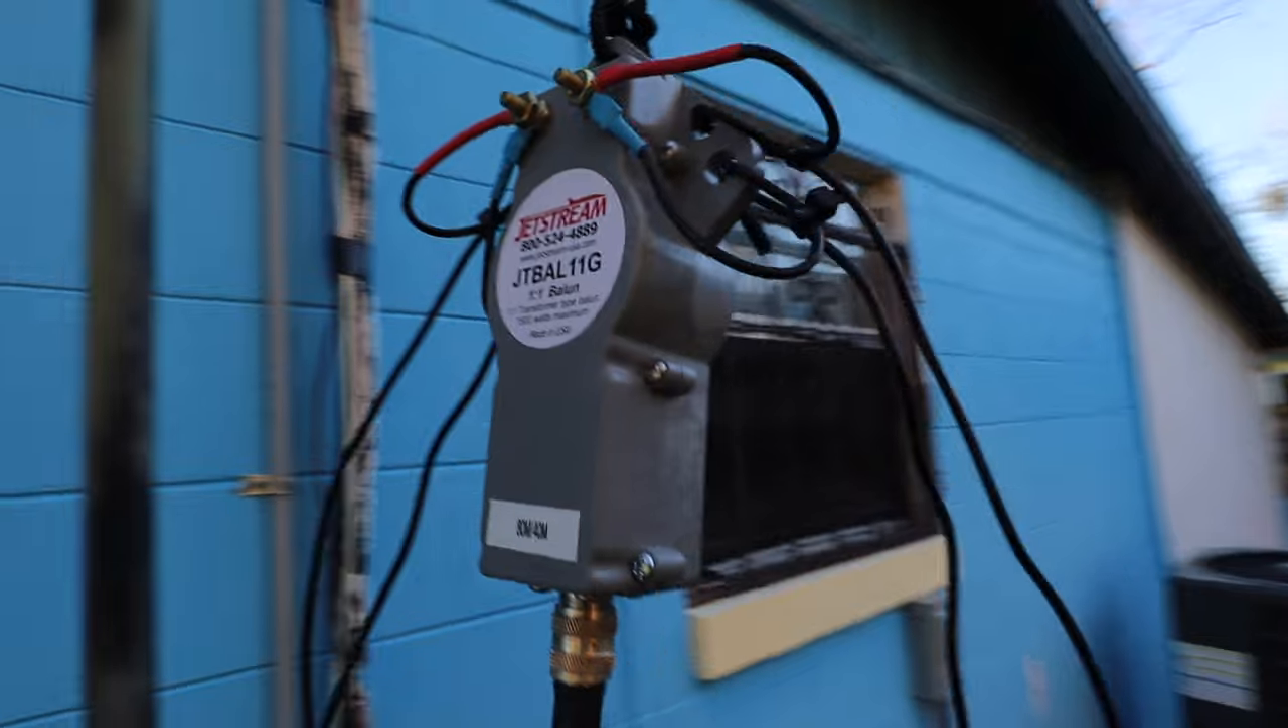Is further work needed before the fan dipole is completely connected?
No.